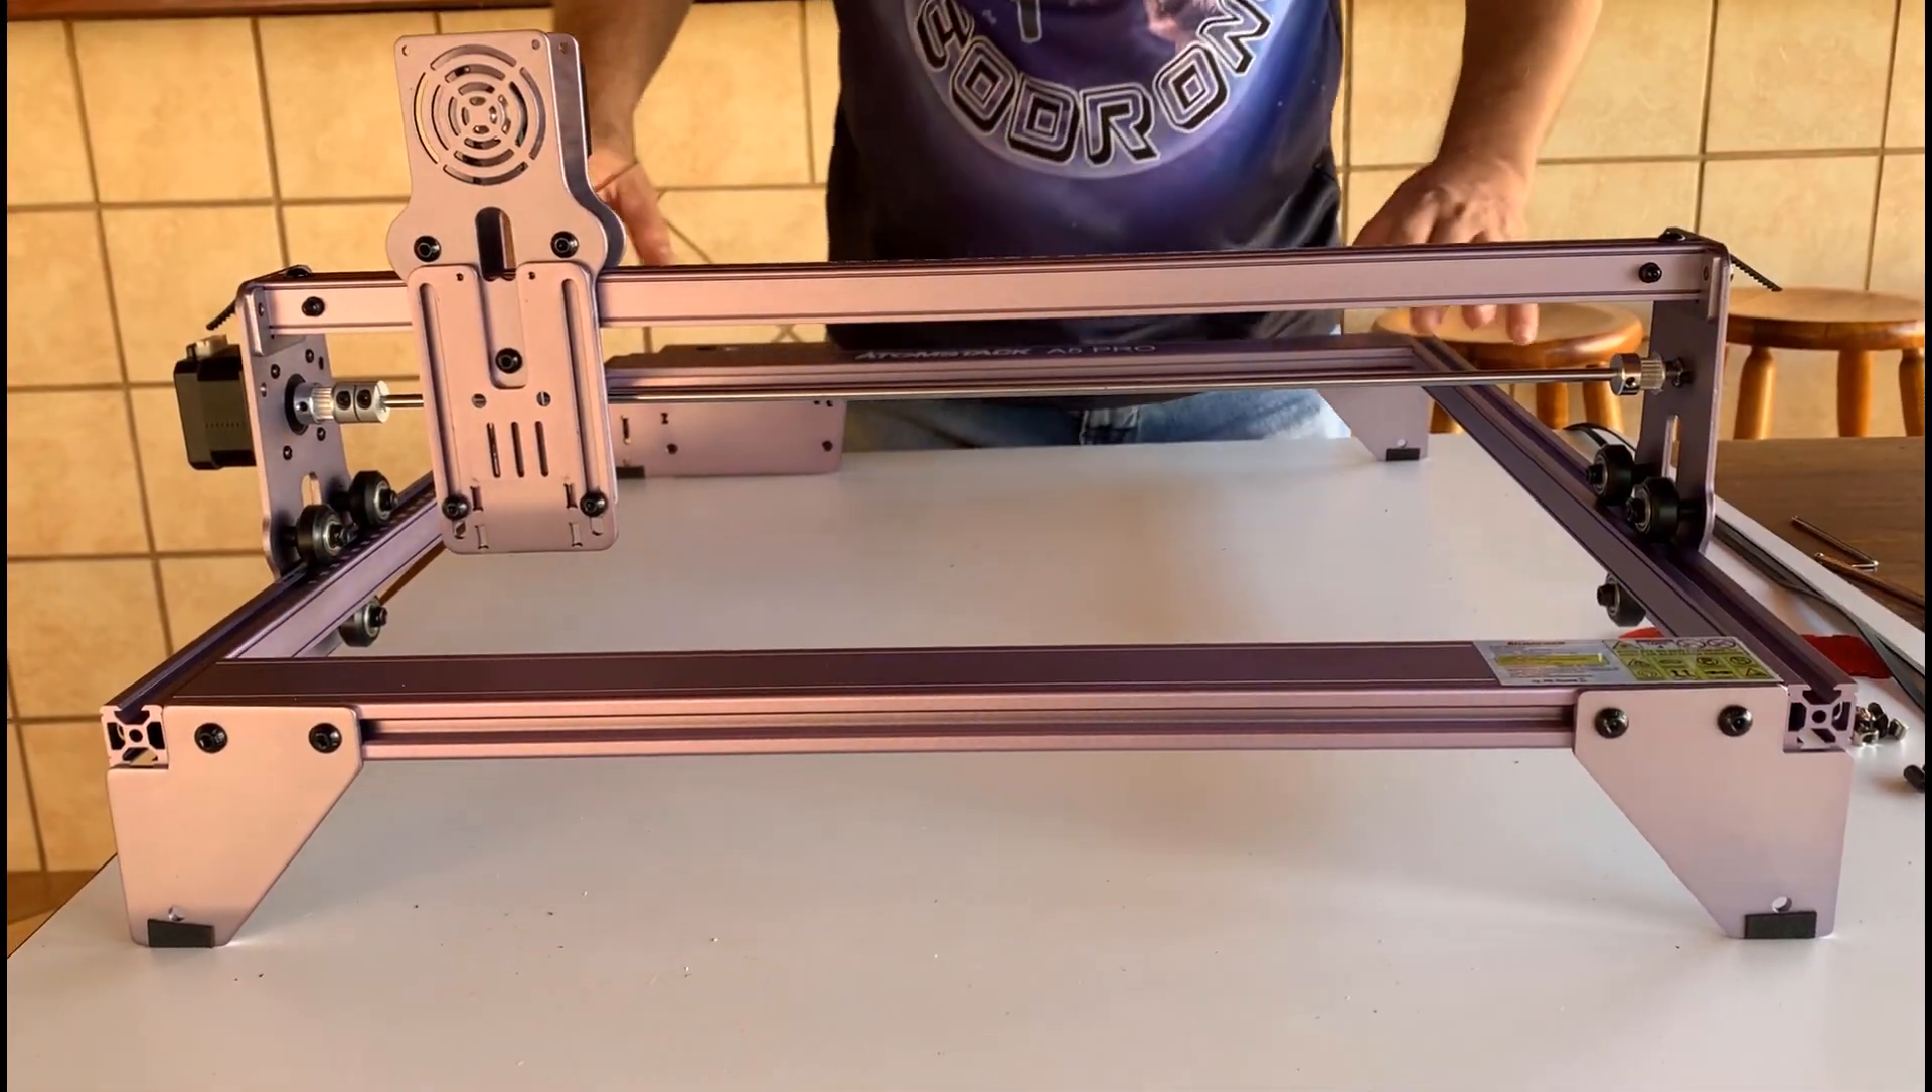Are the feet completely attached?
Yes.